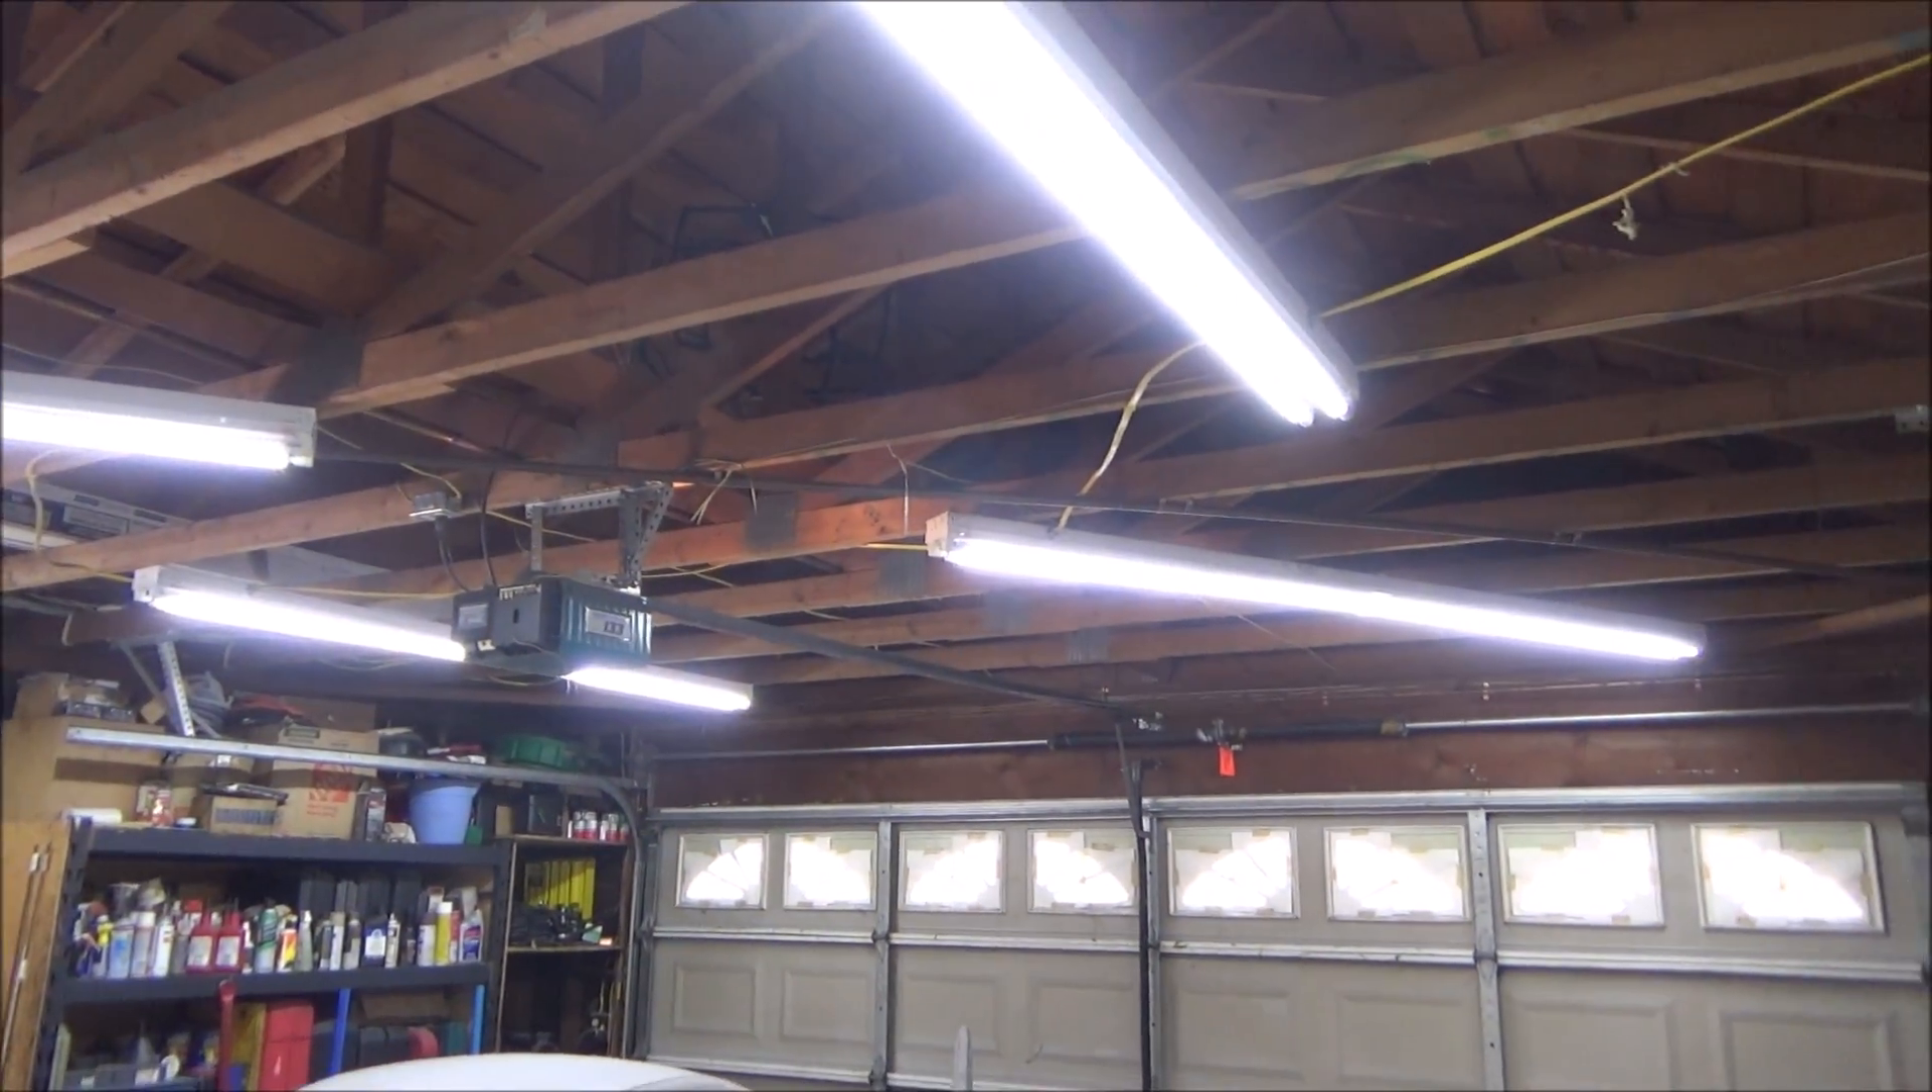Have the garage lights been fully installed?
Yes.